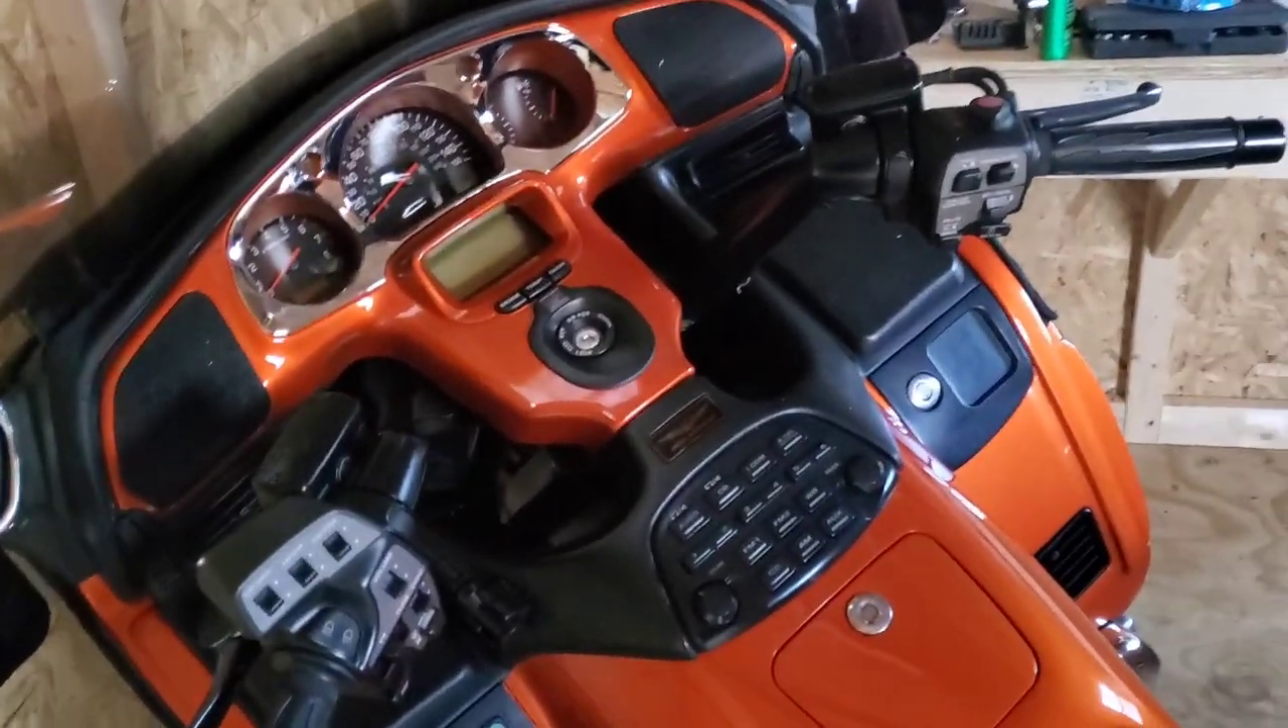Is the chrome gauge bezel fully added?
Yes.